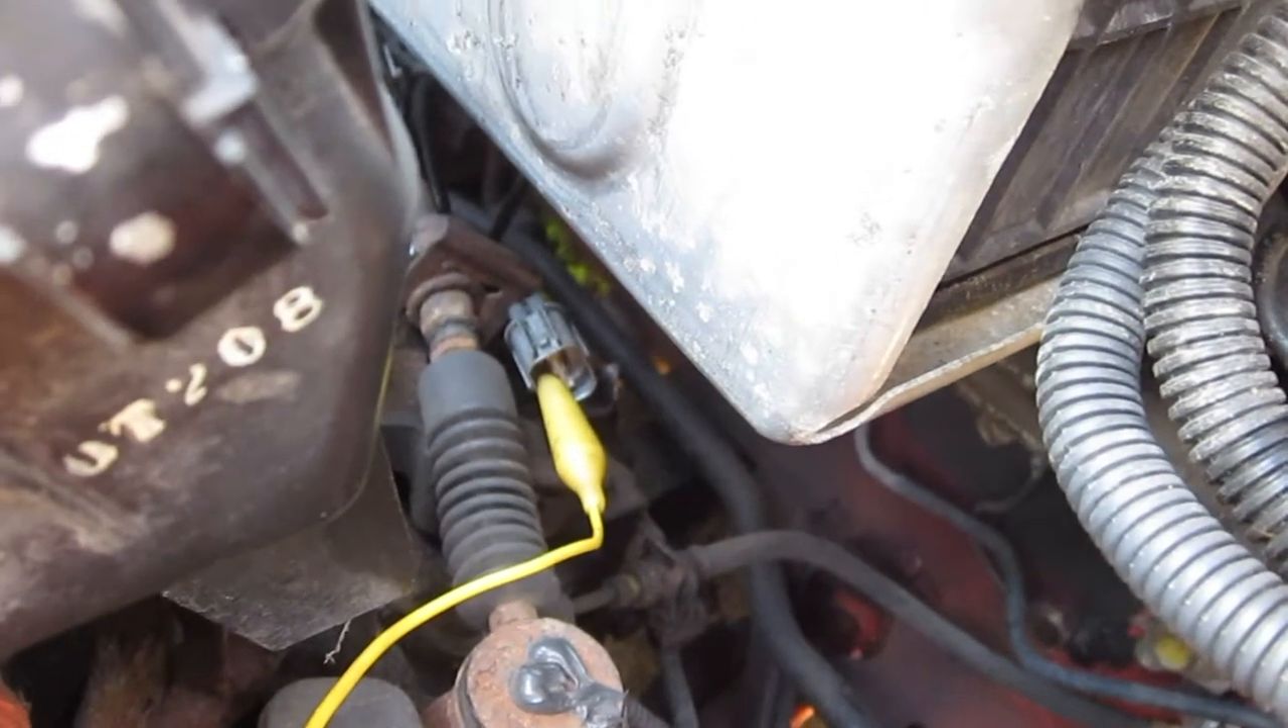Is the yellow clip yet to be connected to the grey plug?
No.